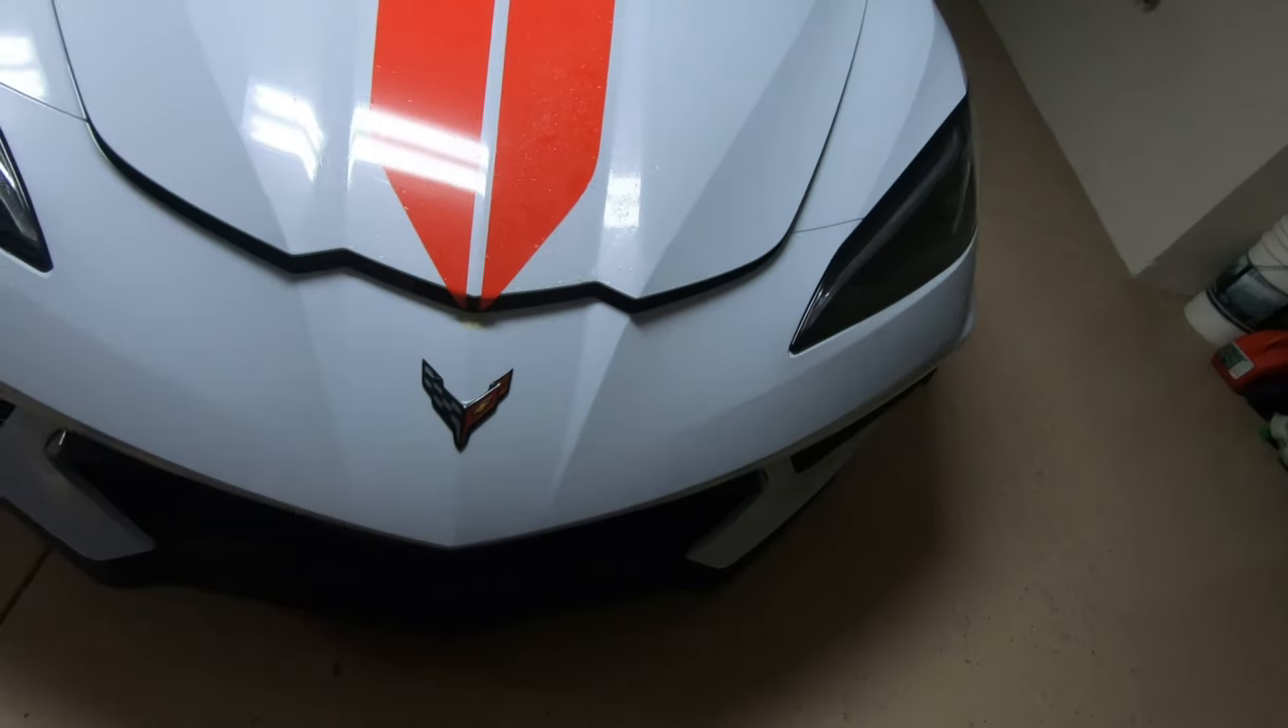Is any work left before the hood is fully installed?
No.